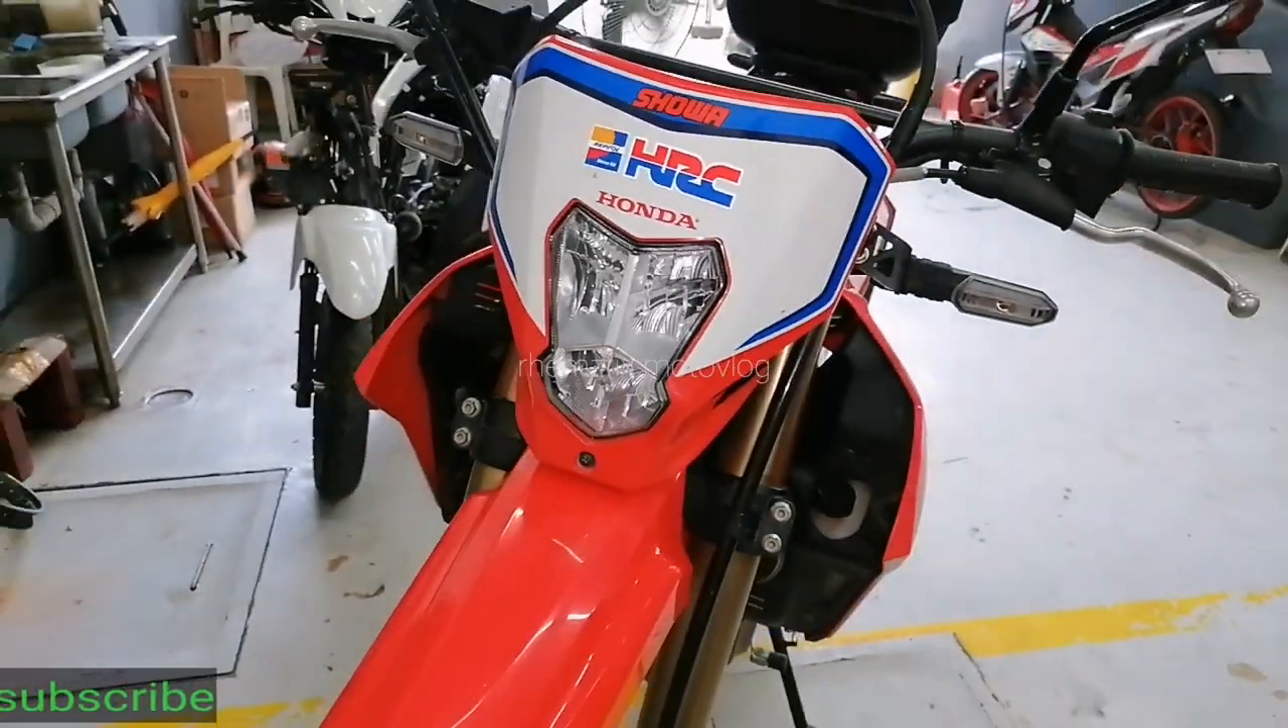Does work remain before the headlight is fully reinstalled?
No.